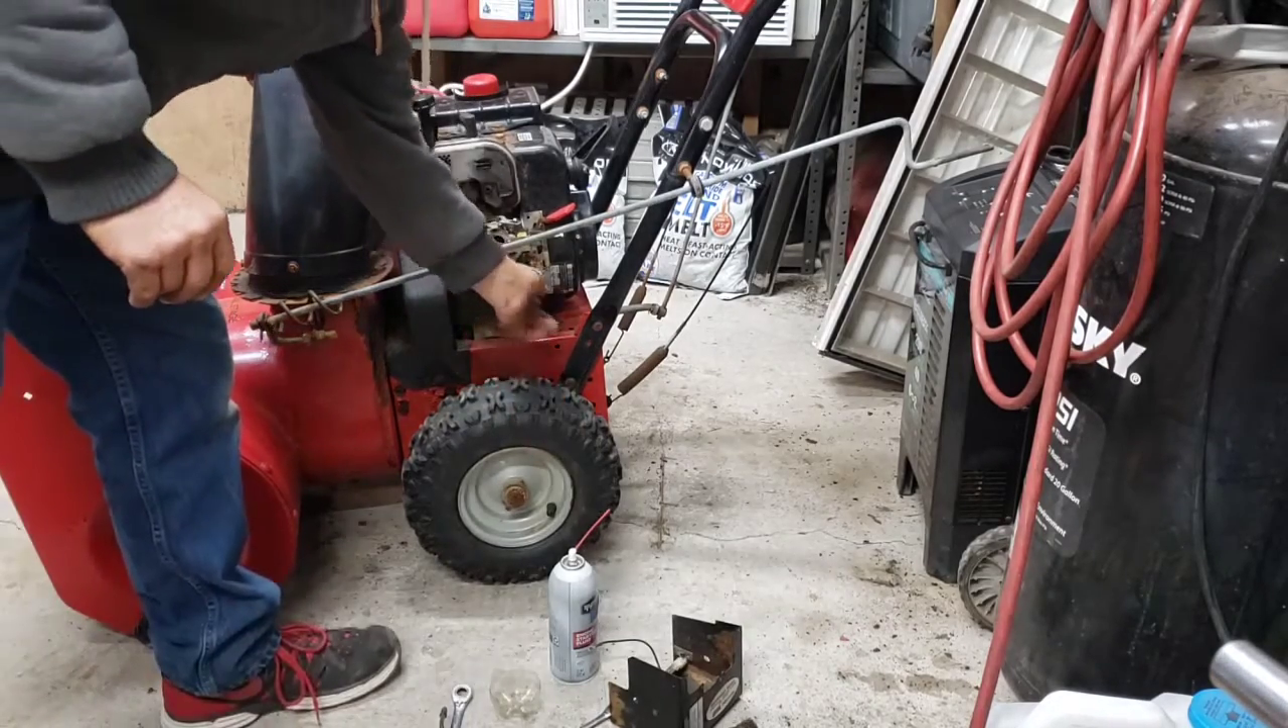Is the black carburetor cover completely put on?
No.